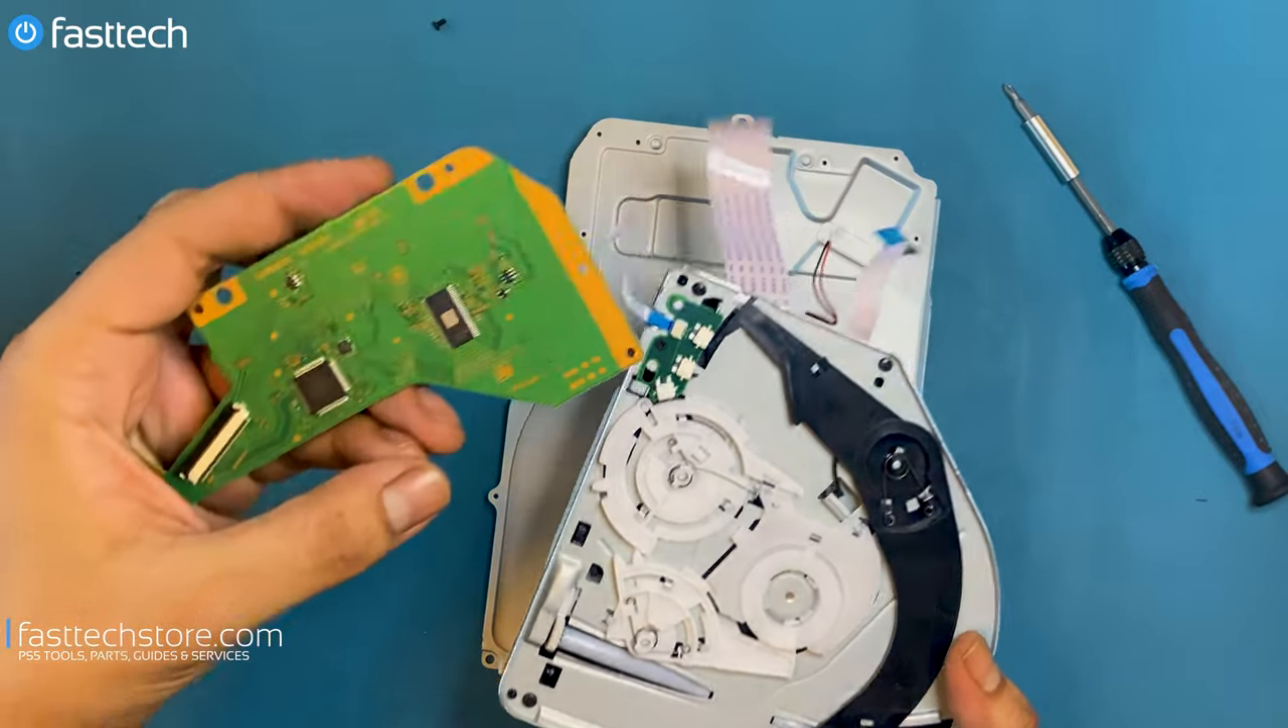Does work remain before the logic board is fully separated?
No.